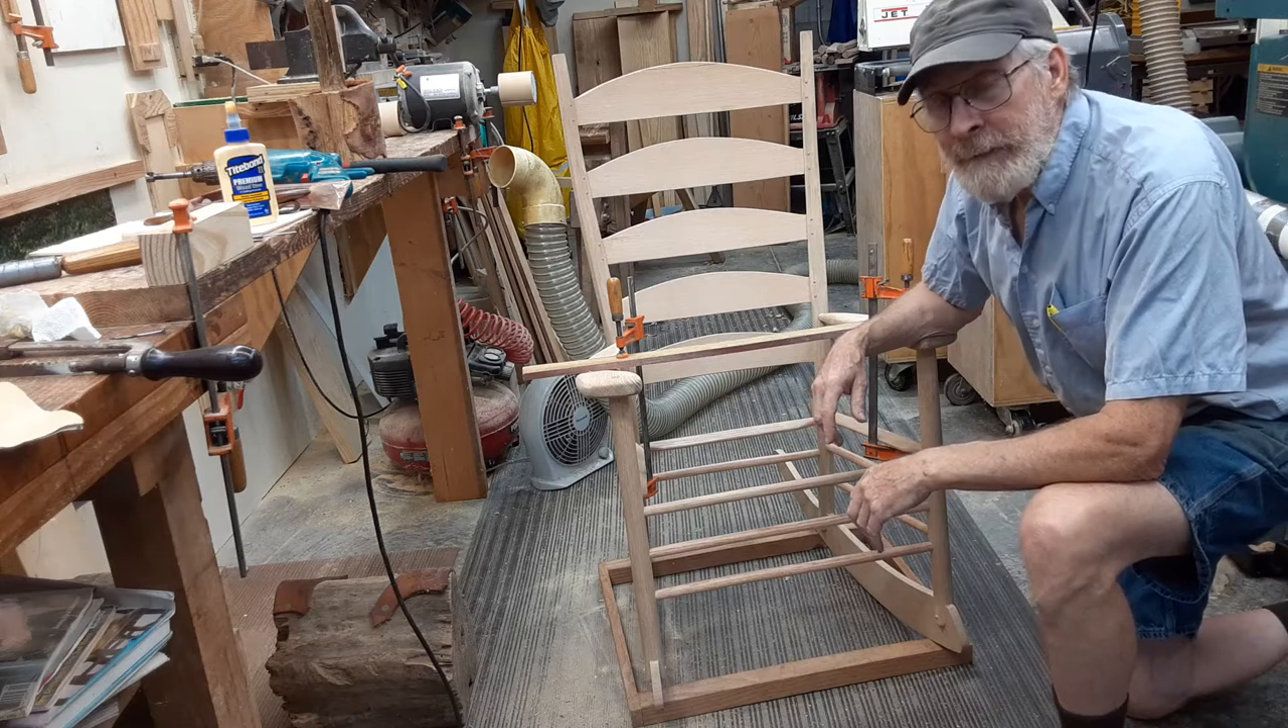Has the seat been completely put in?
No.